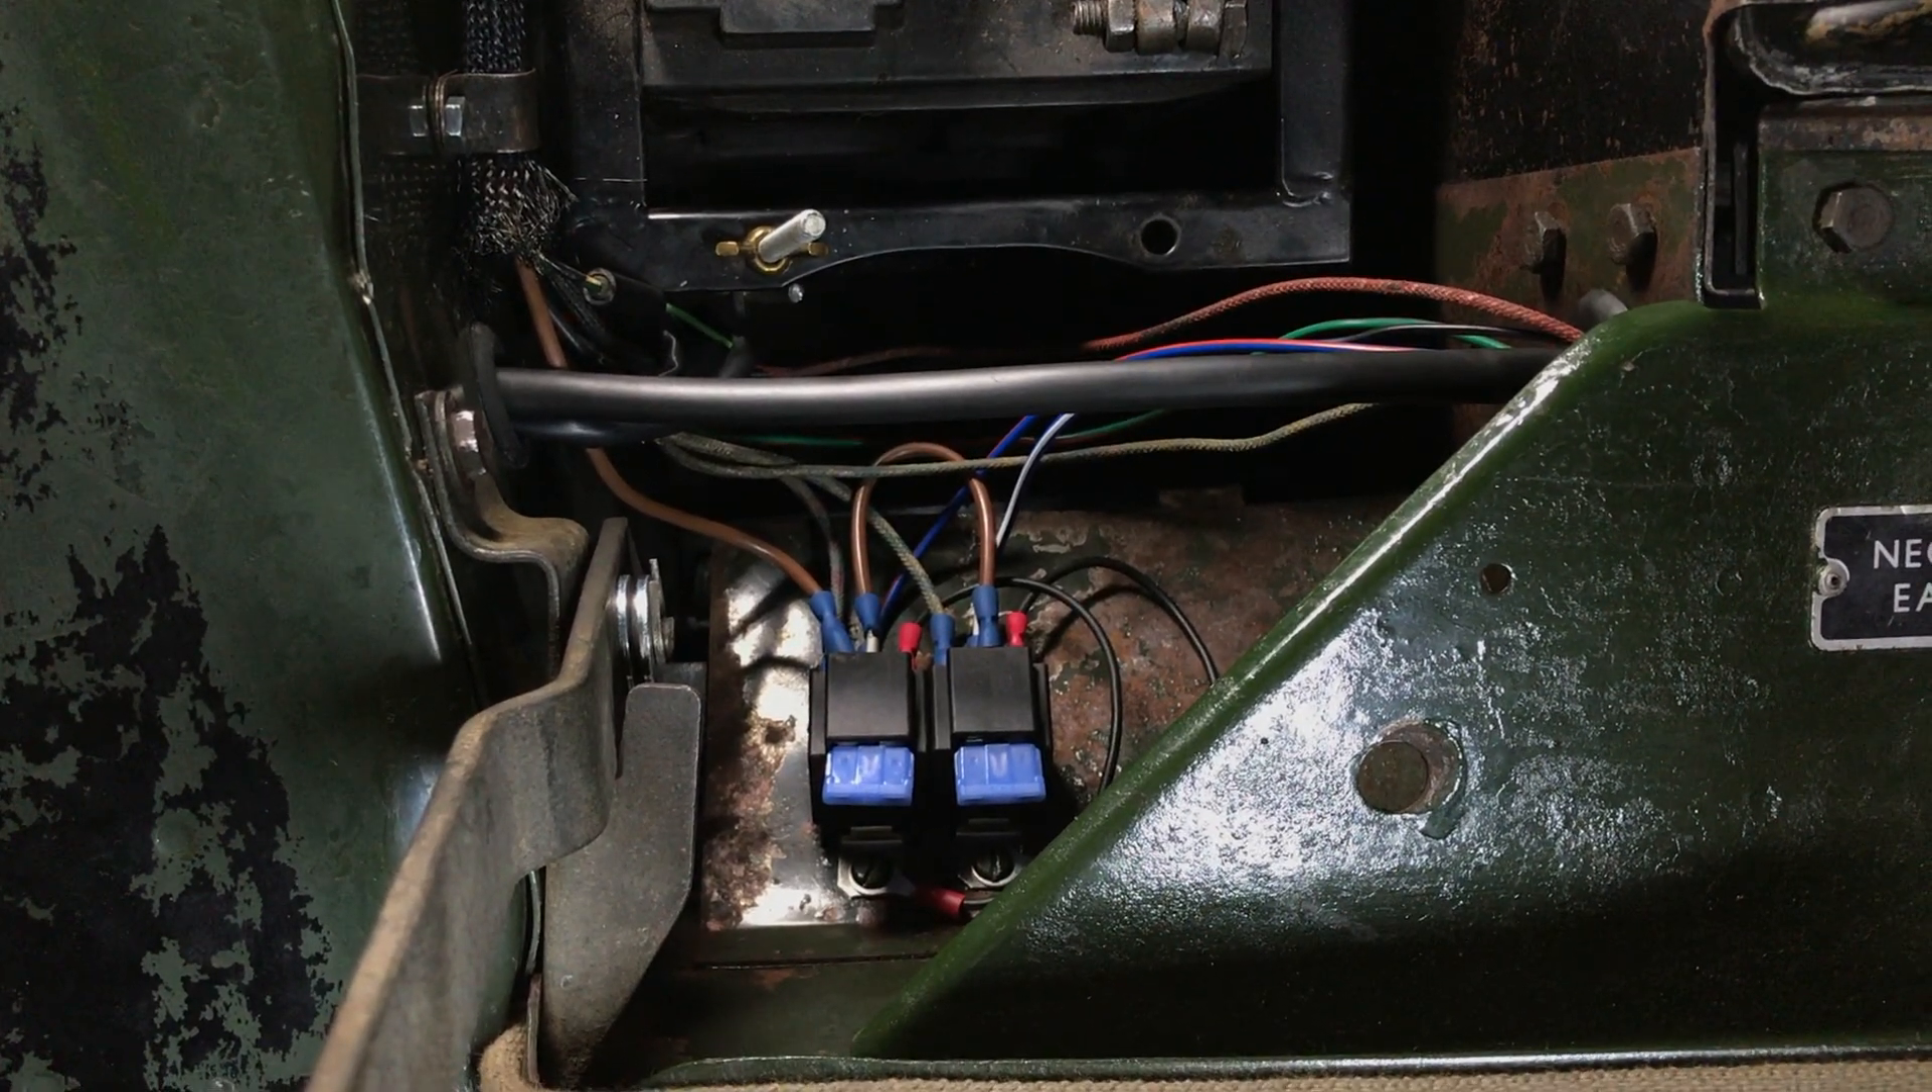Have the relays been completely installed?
Yes.